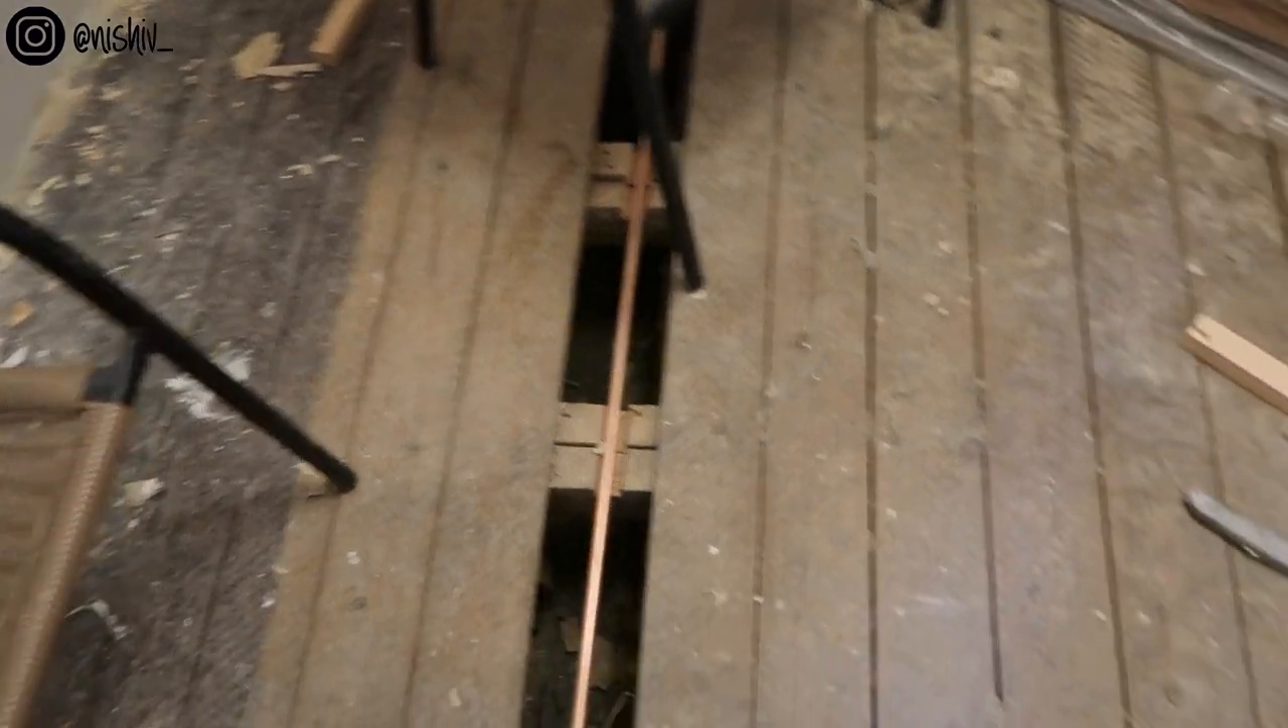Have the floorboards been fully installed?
No.